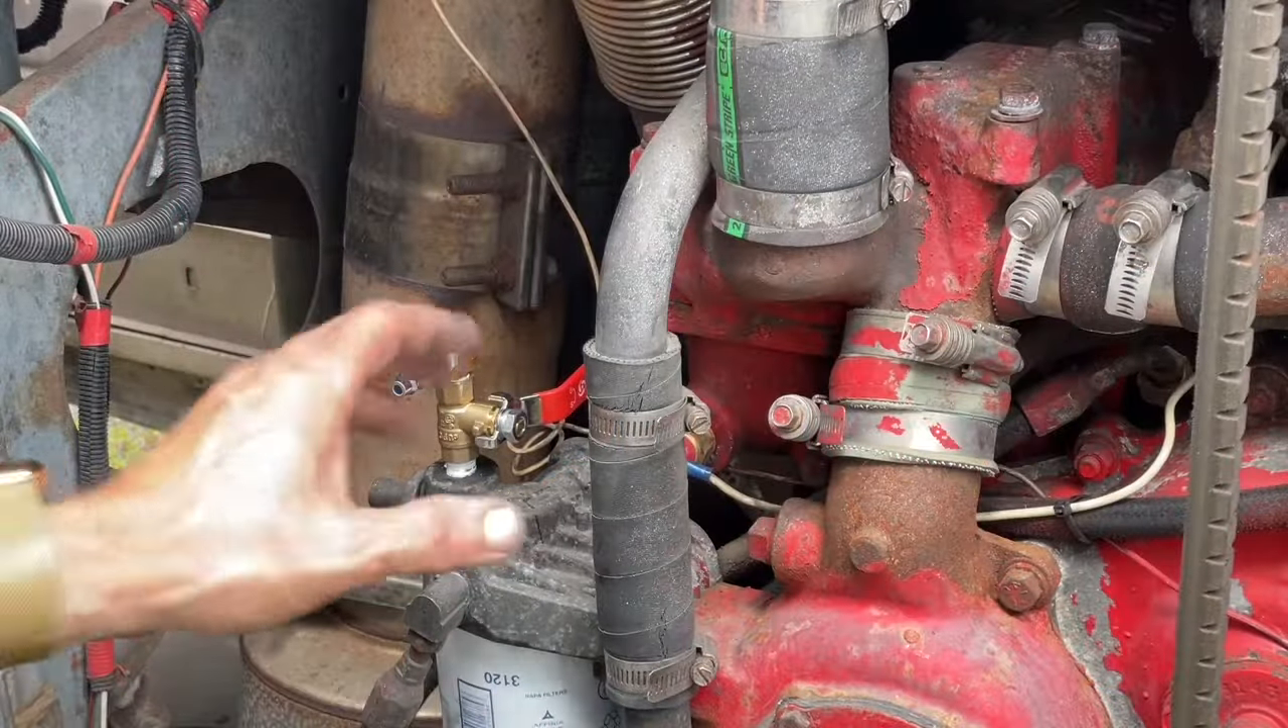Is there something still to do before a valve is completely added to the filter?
No.